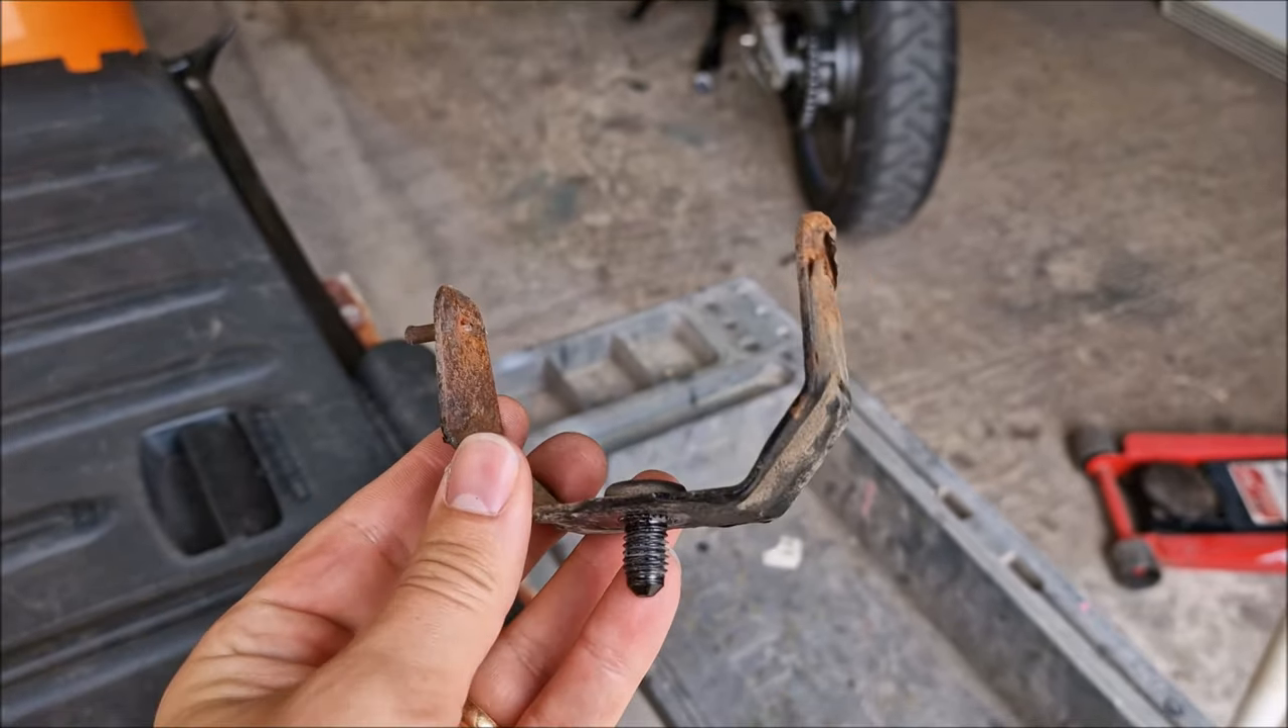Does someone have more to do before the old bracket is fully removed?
No.